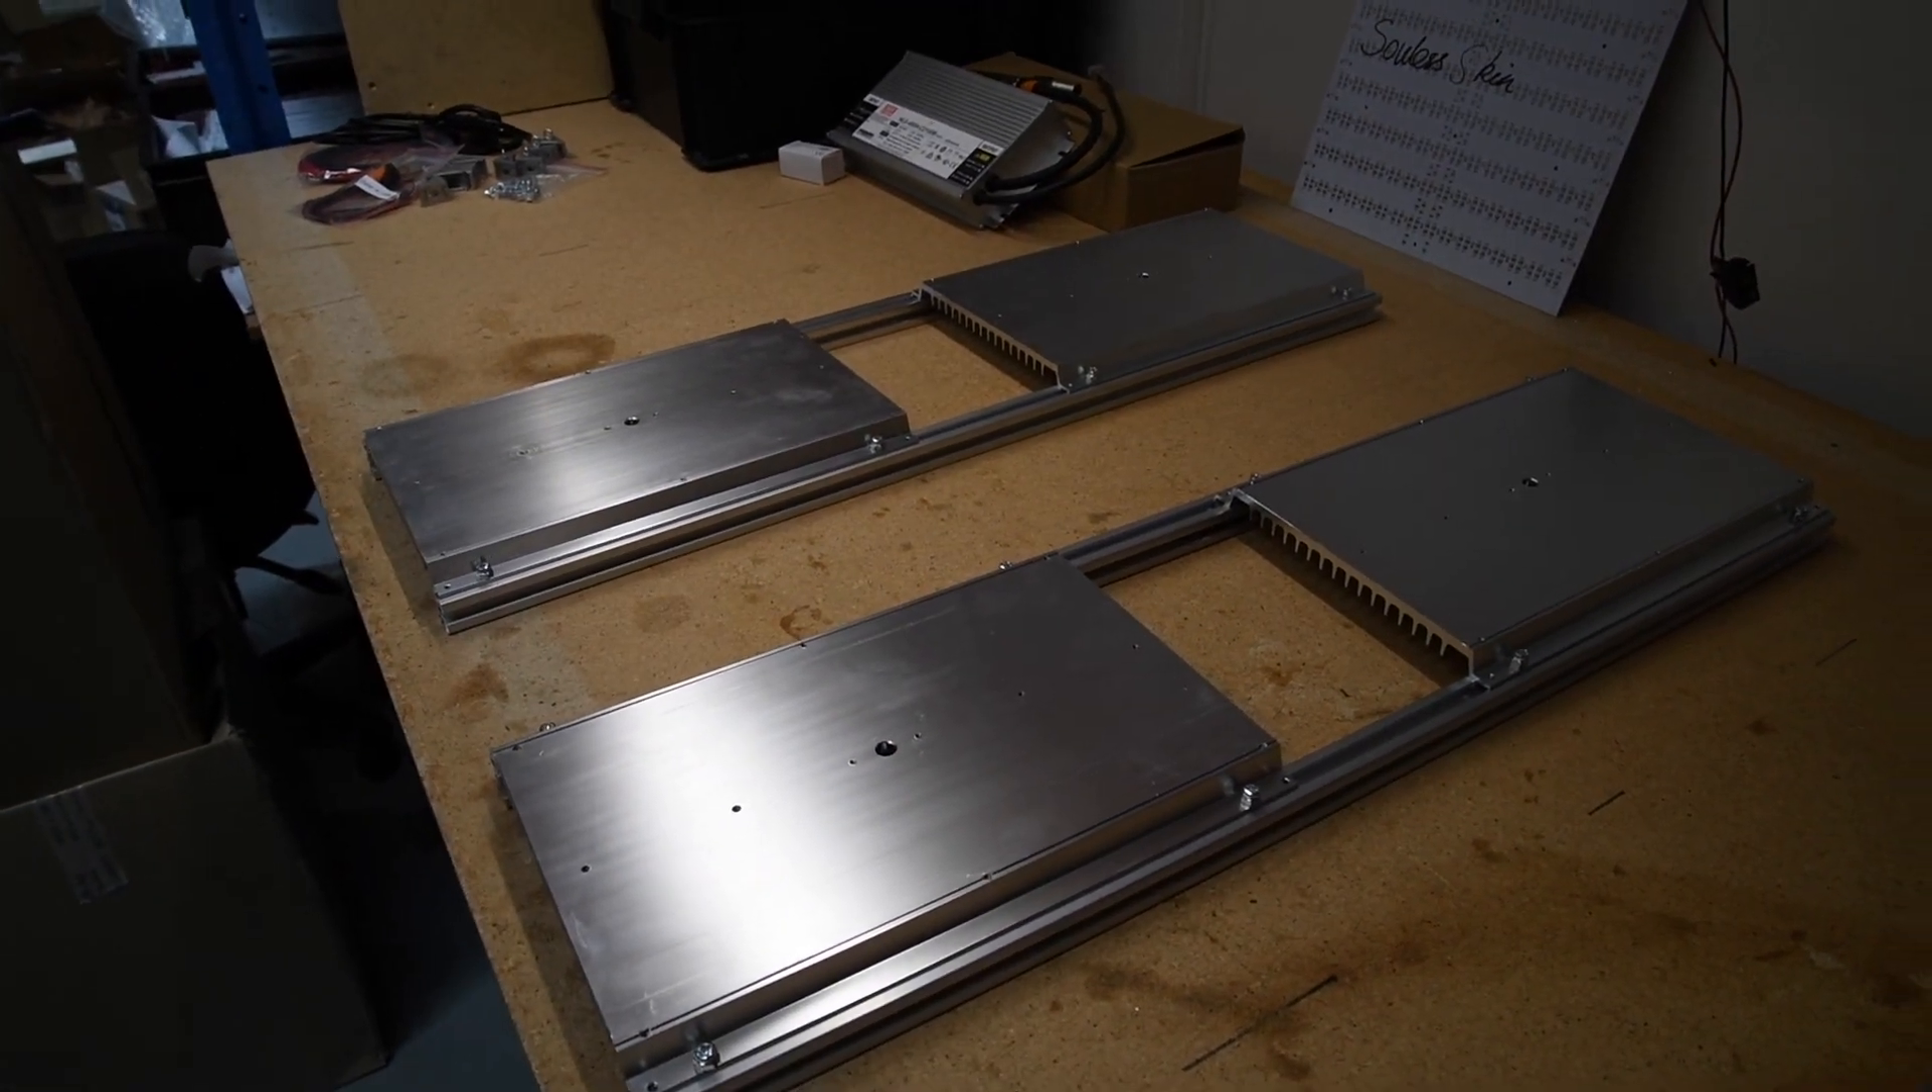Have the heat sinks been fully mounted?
Yes.